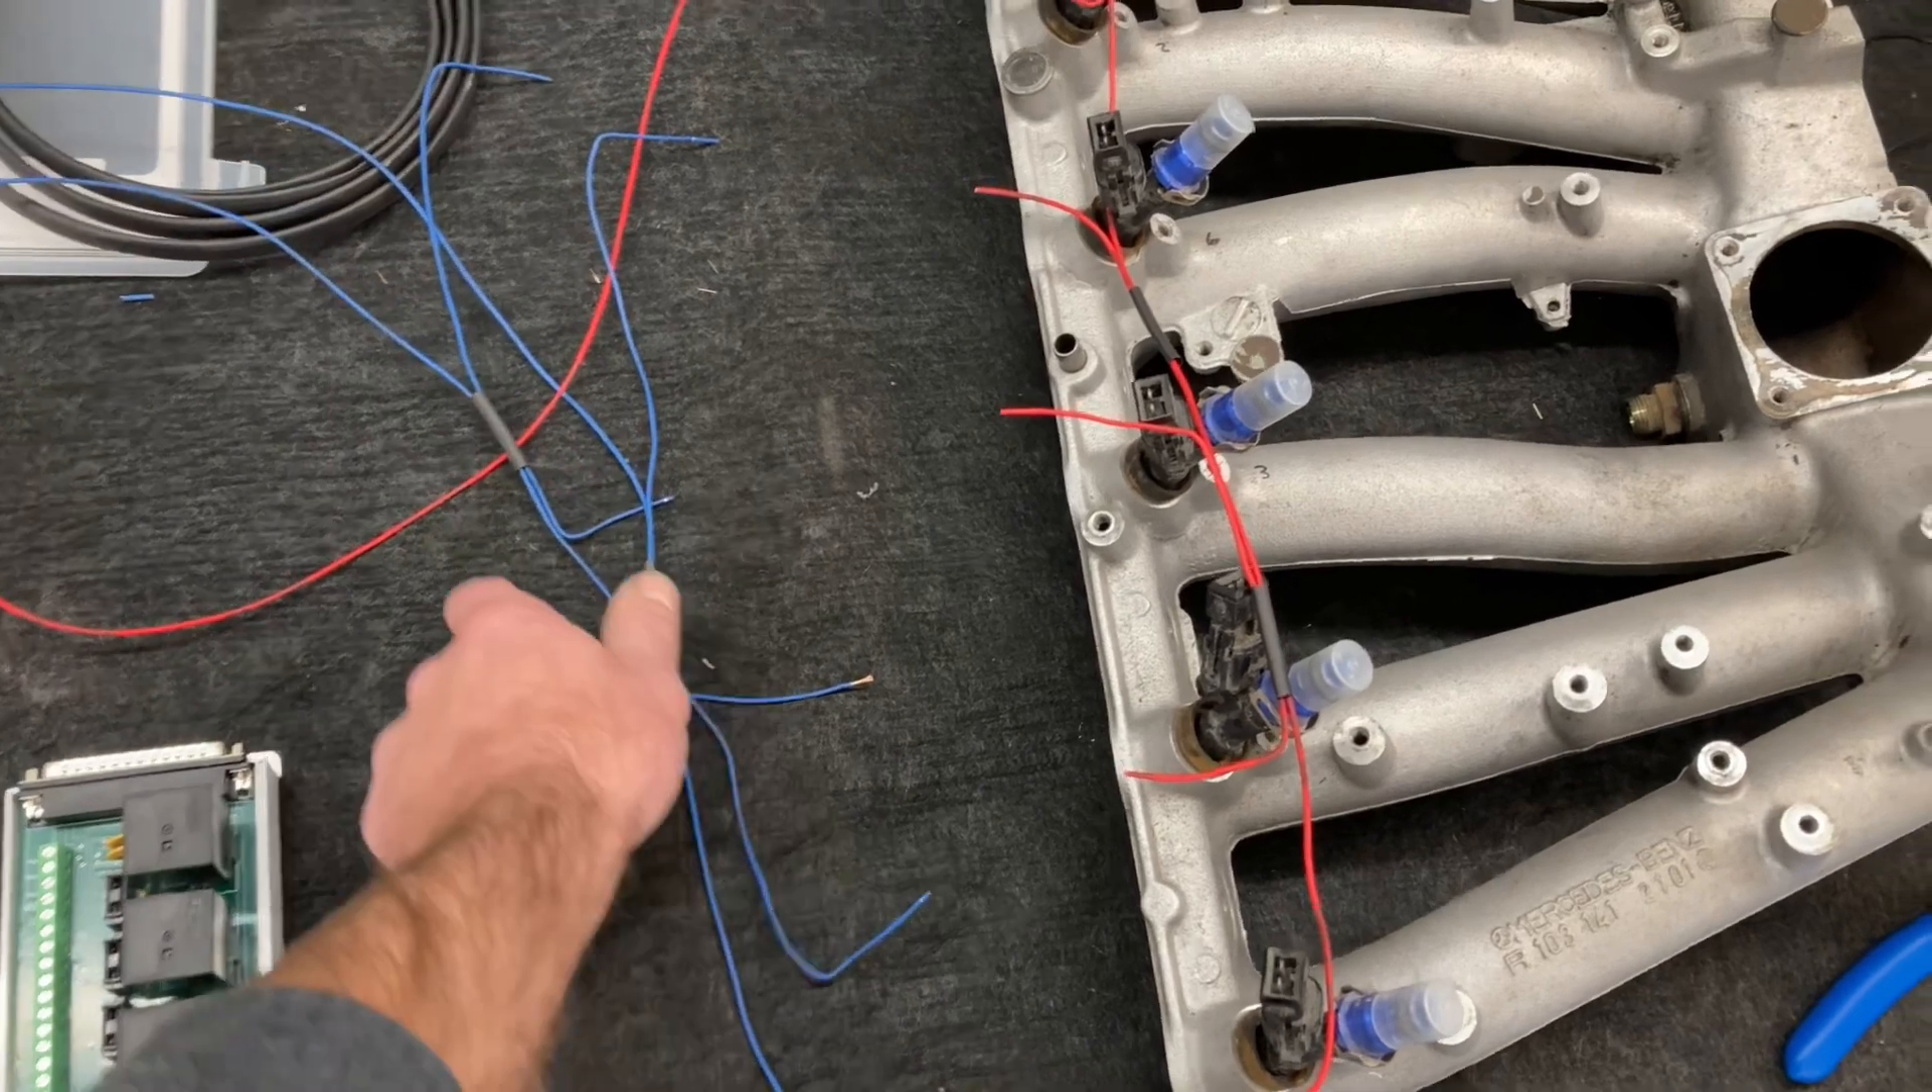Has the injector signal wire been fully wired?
No.